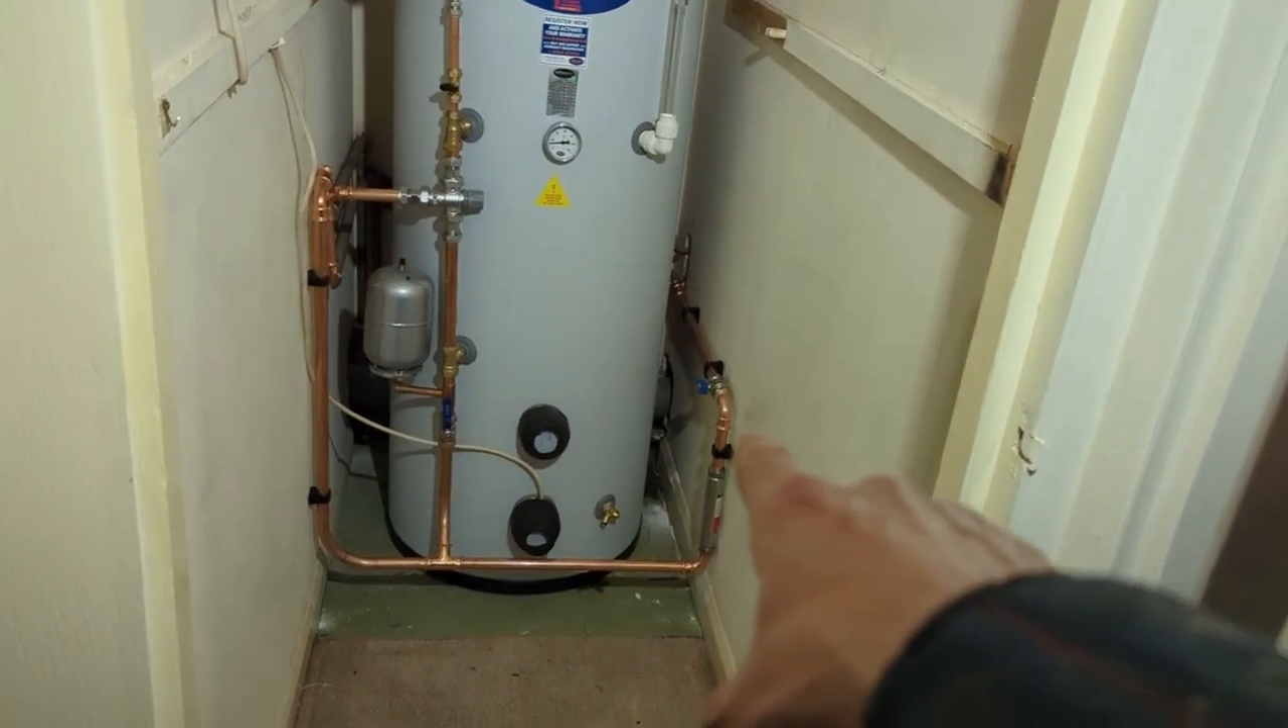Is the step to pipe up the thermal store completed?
Yes.